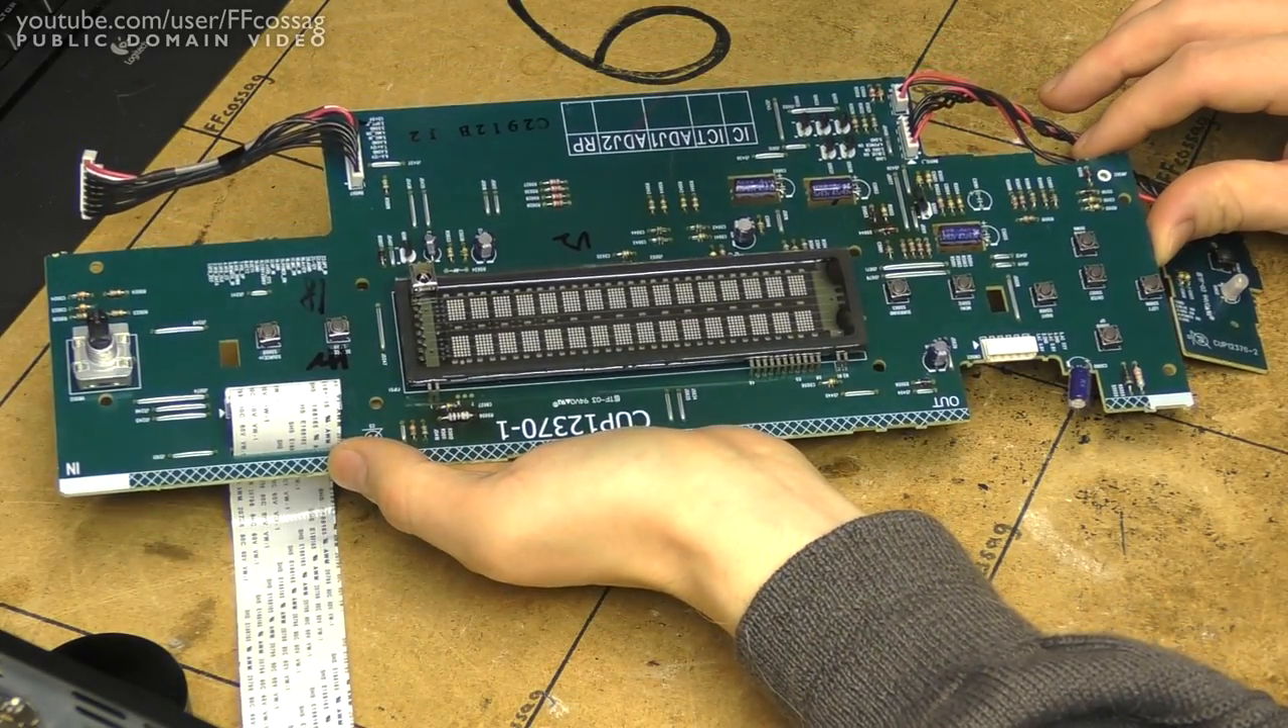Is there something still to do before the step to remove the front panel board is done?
No.